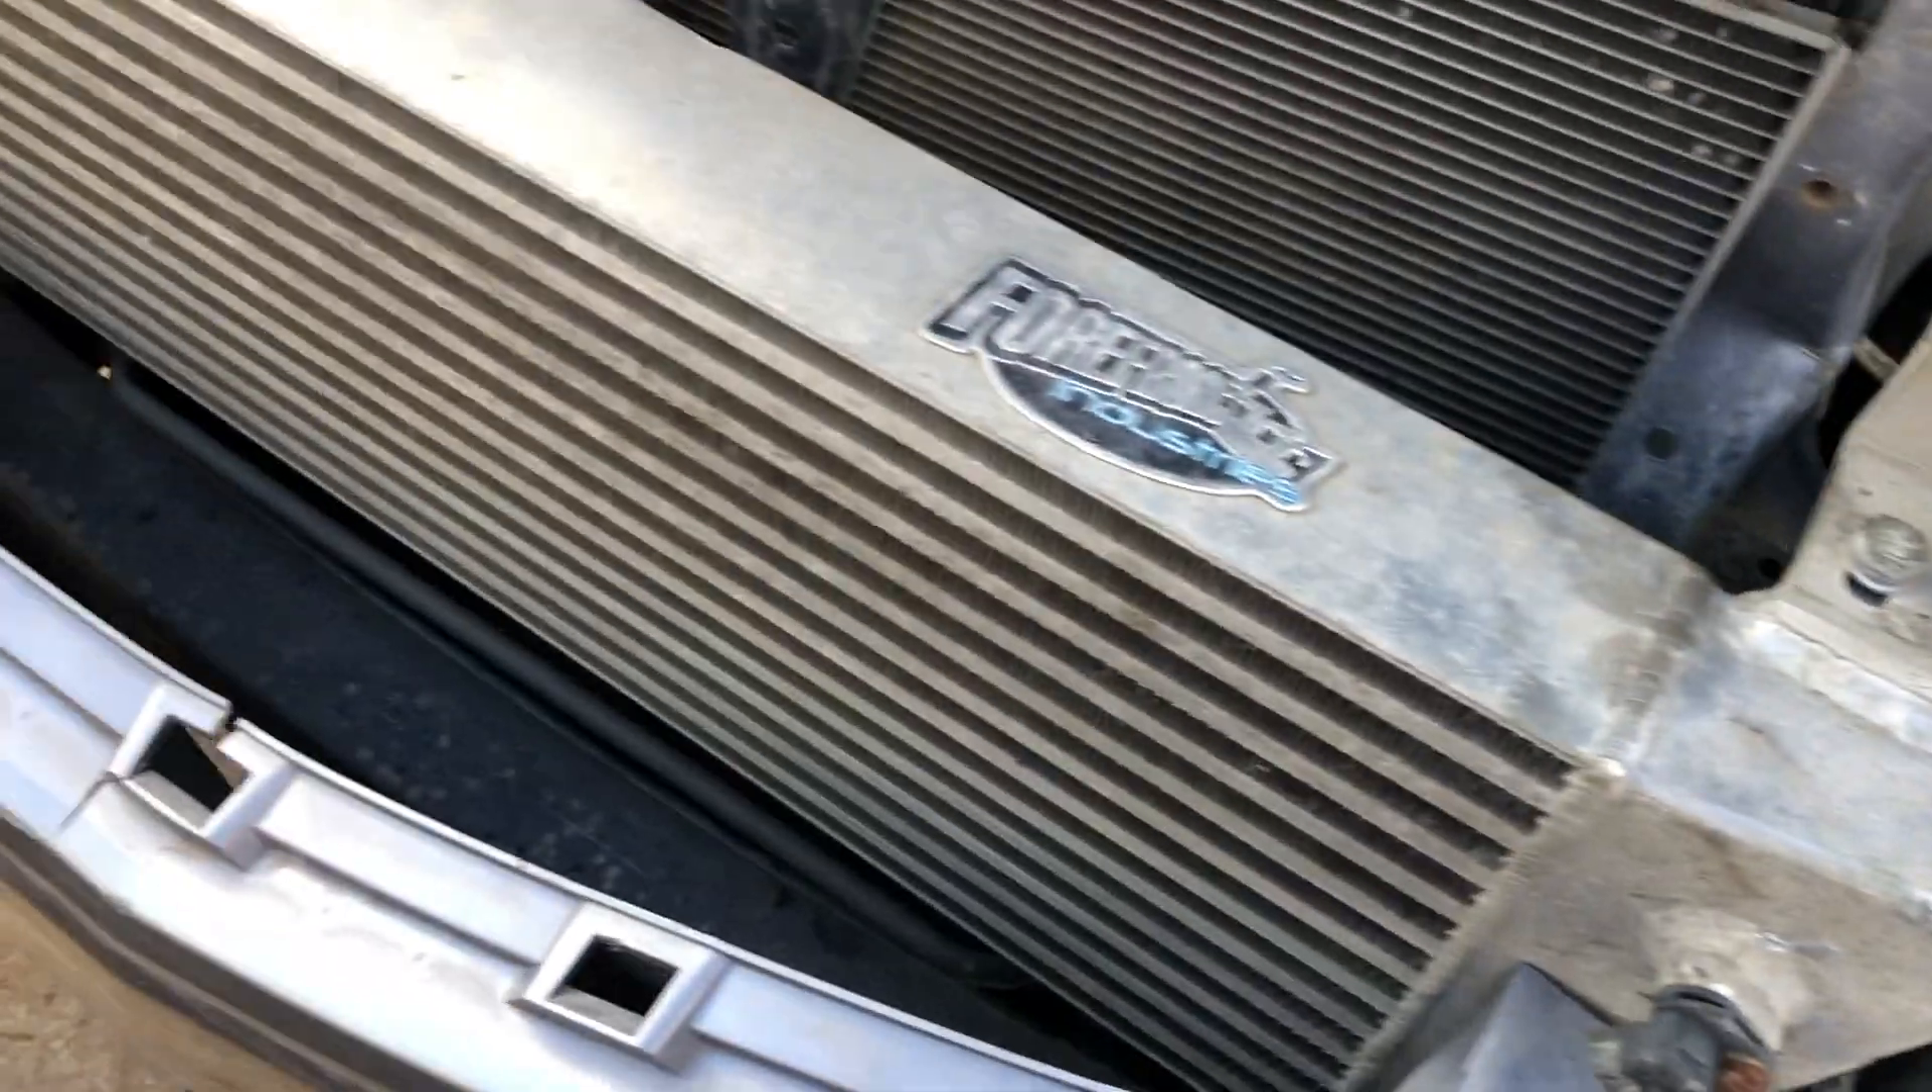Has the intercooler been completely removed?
No.